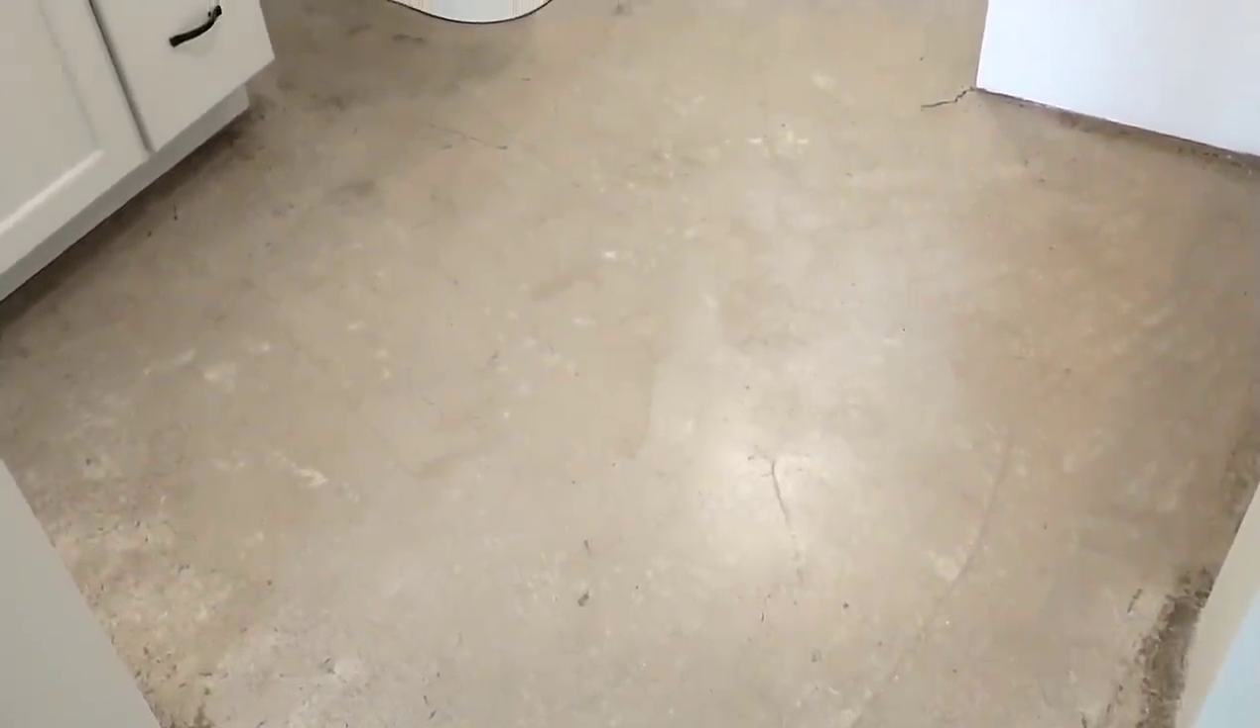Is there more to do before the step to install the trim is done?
Yes.